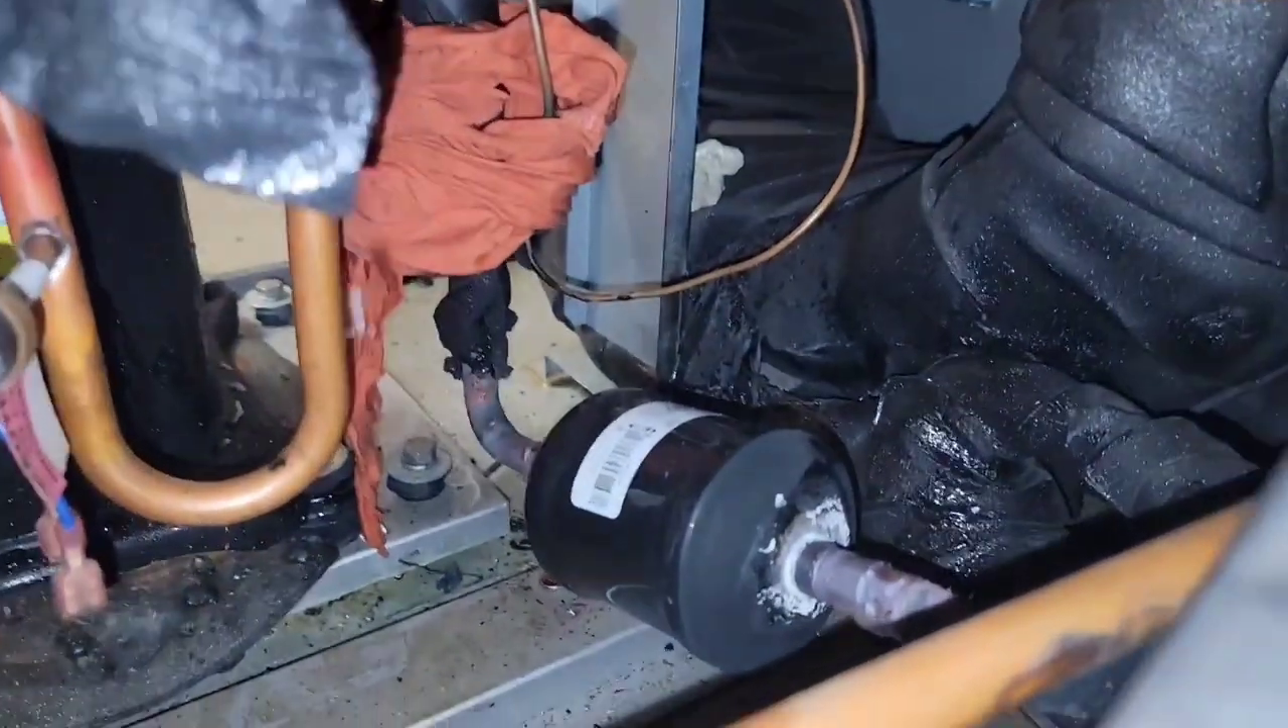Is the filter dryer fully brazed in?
Yes.